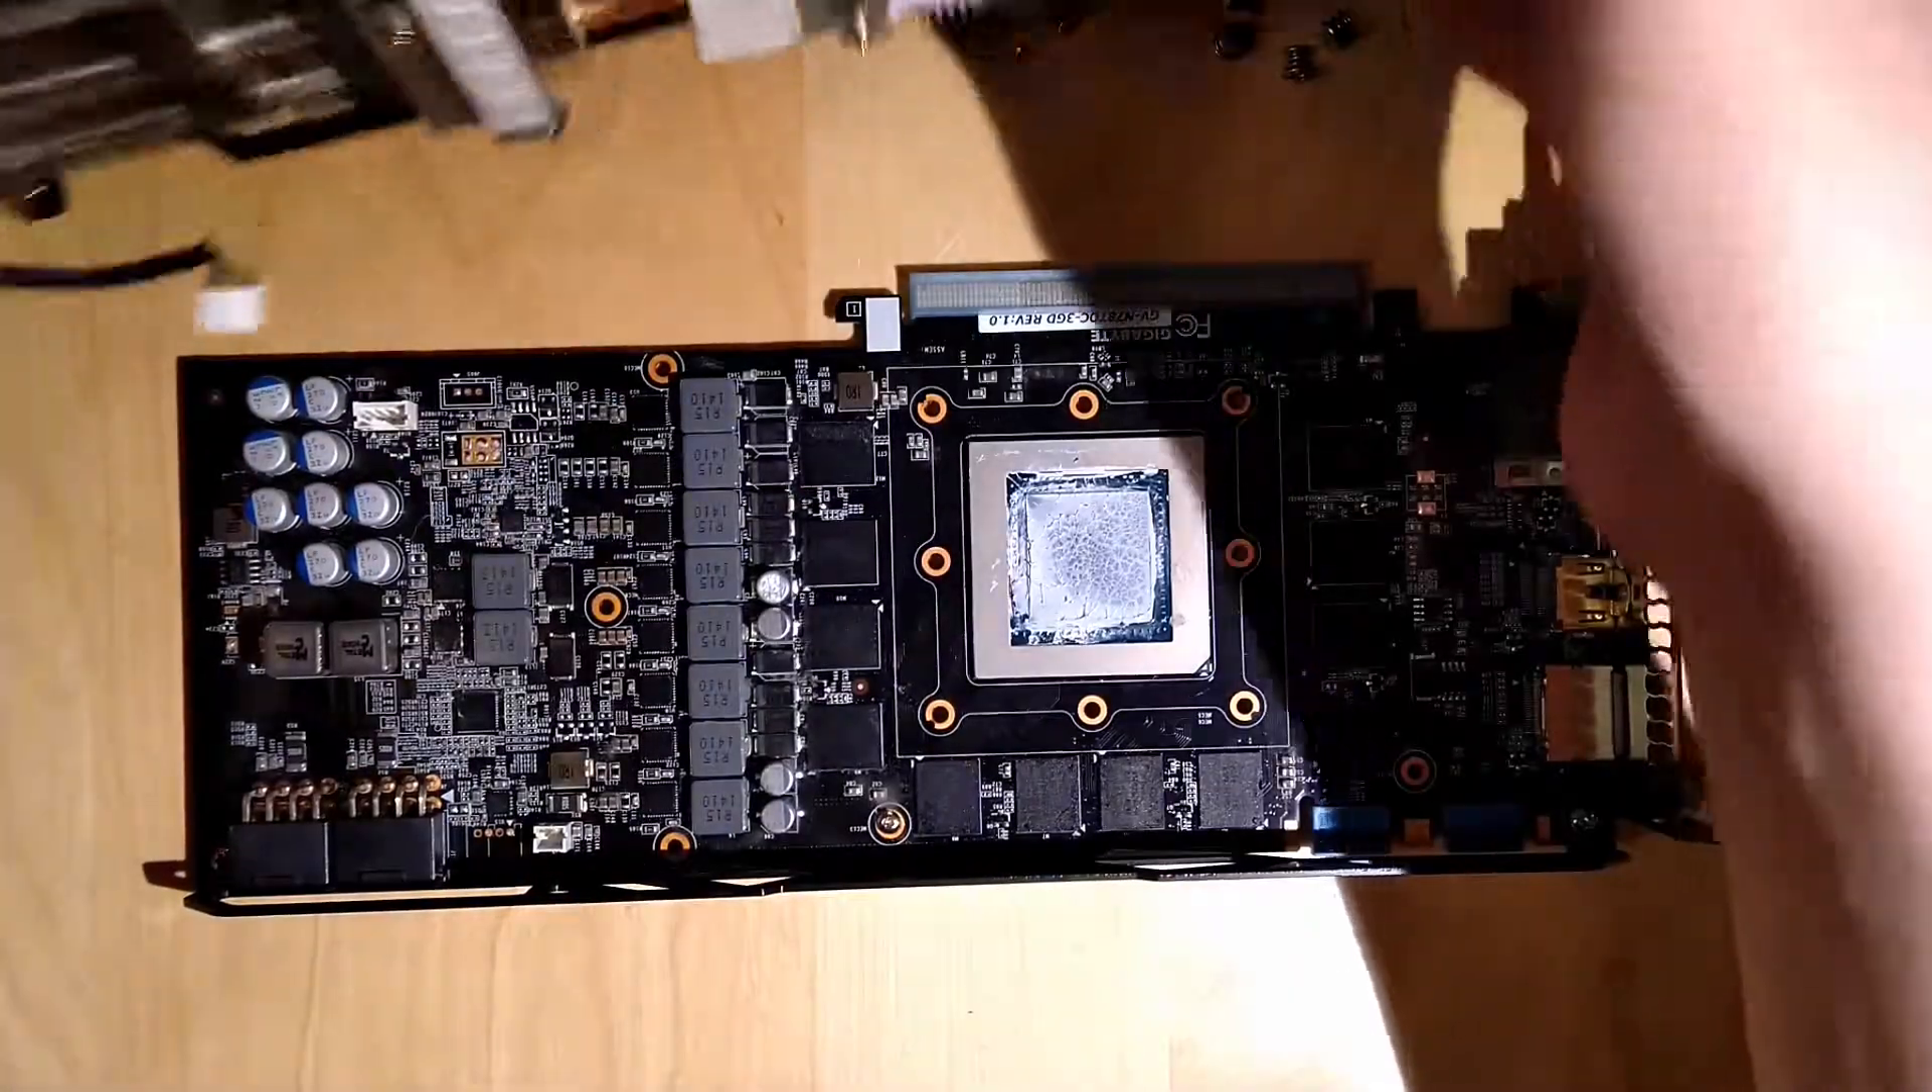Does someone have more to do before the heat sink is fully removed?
No.